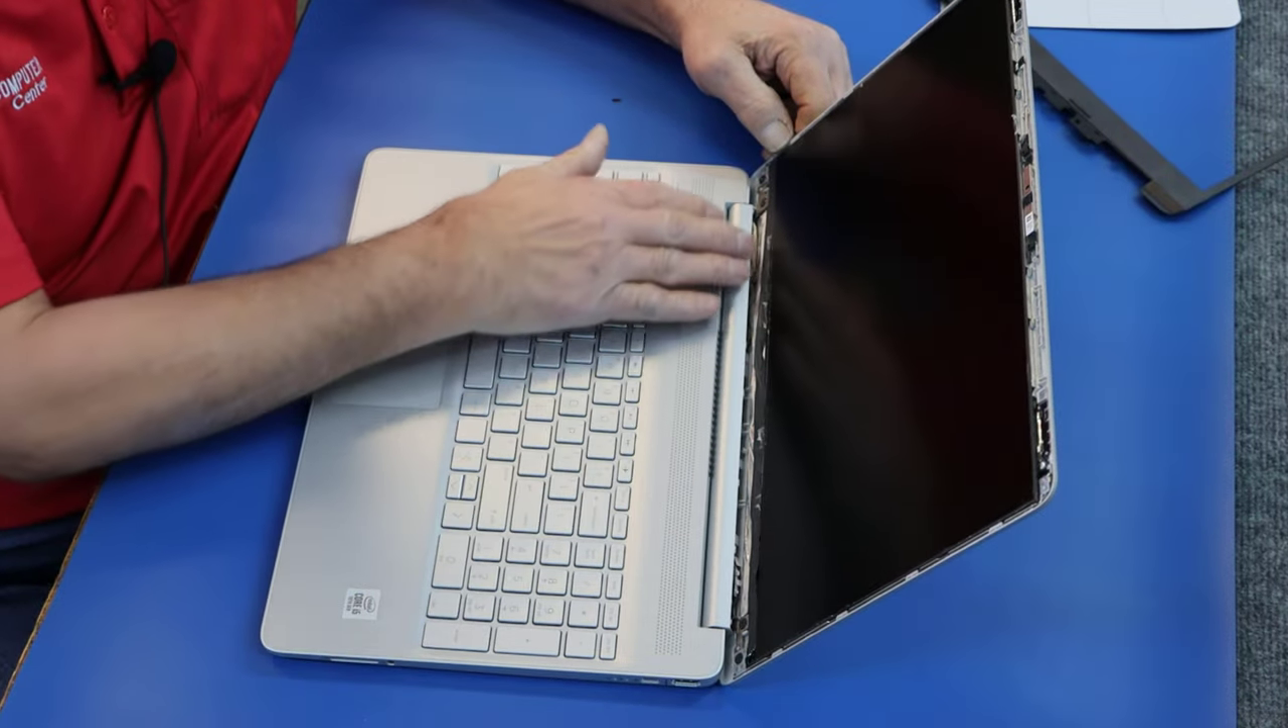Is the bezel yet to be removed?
No.